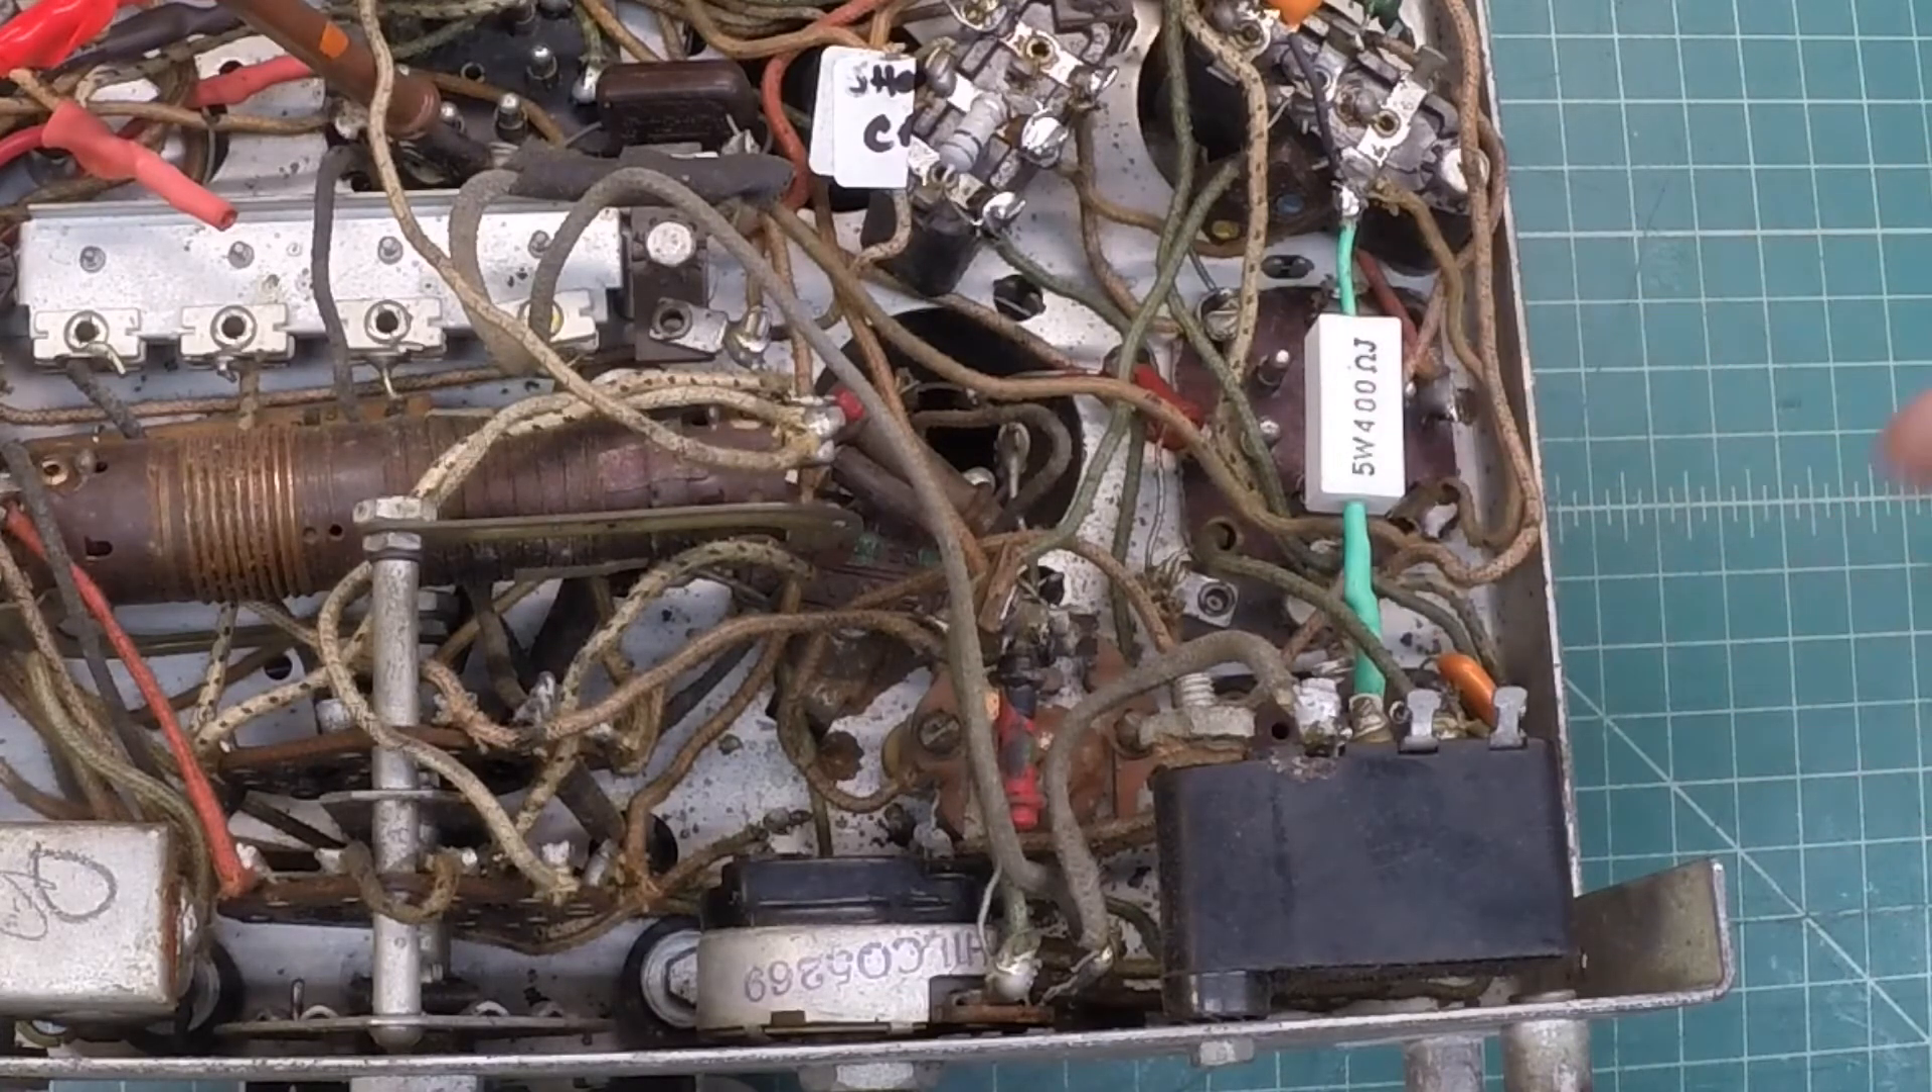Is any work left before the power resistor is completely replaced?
No.